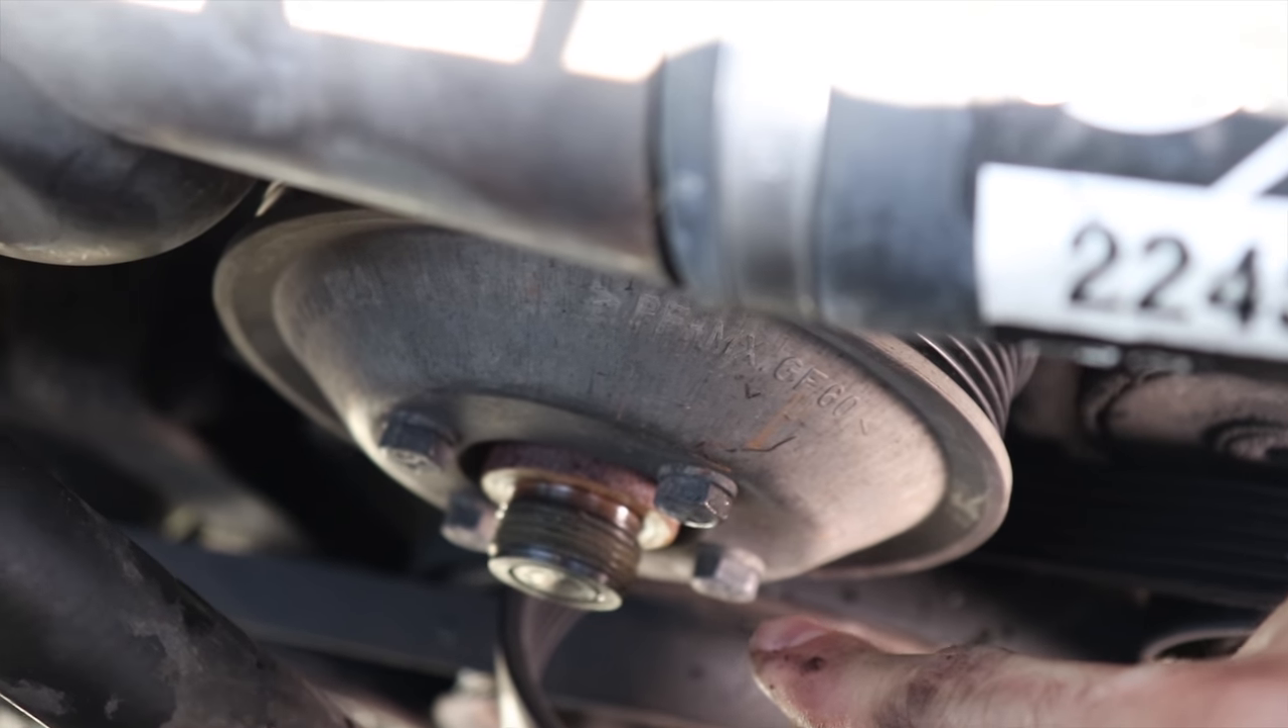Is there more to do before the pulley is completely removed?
Yes.